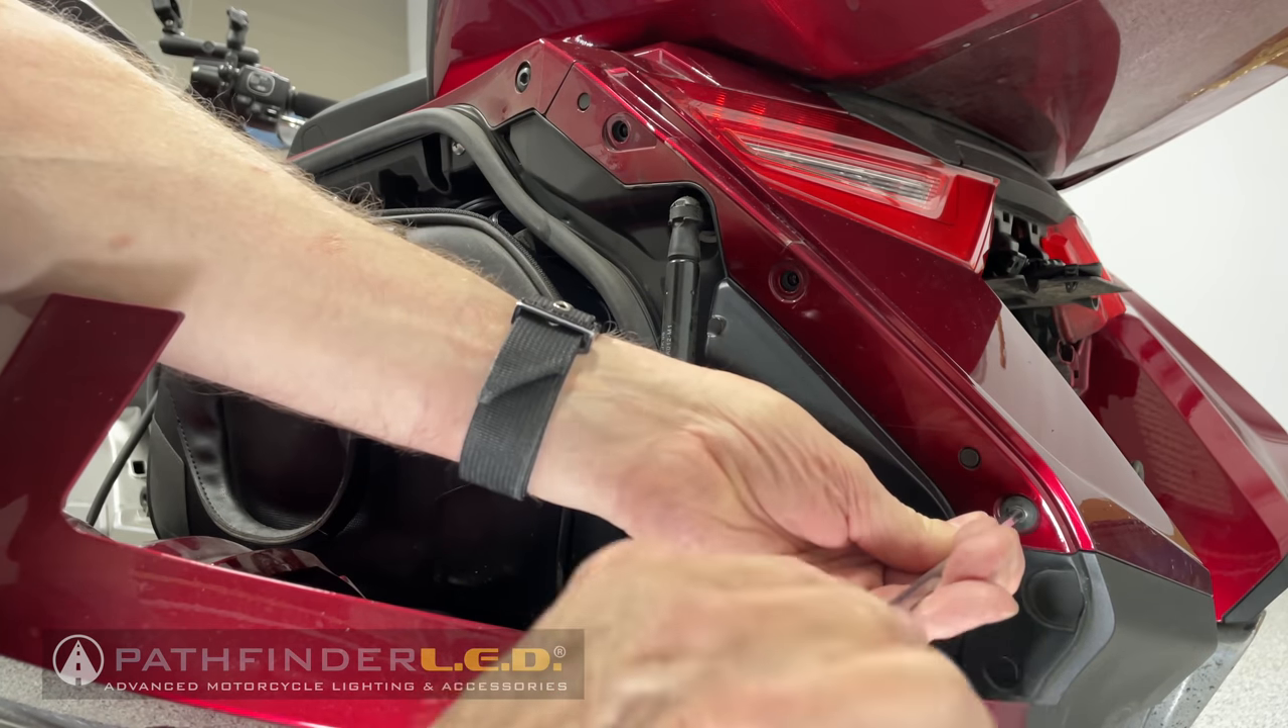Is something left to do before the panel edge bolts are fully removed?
Yes.